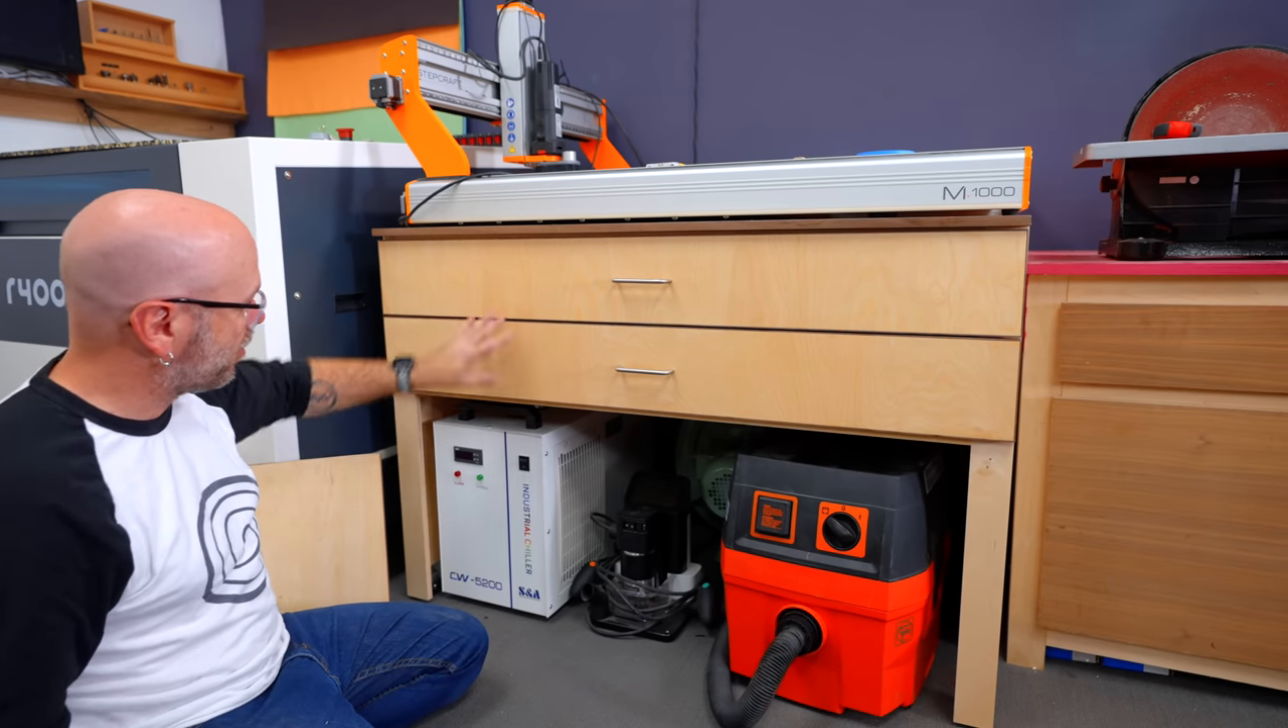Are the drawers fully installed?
Yes.